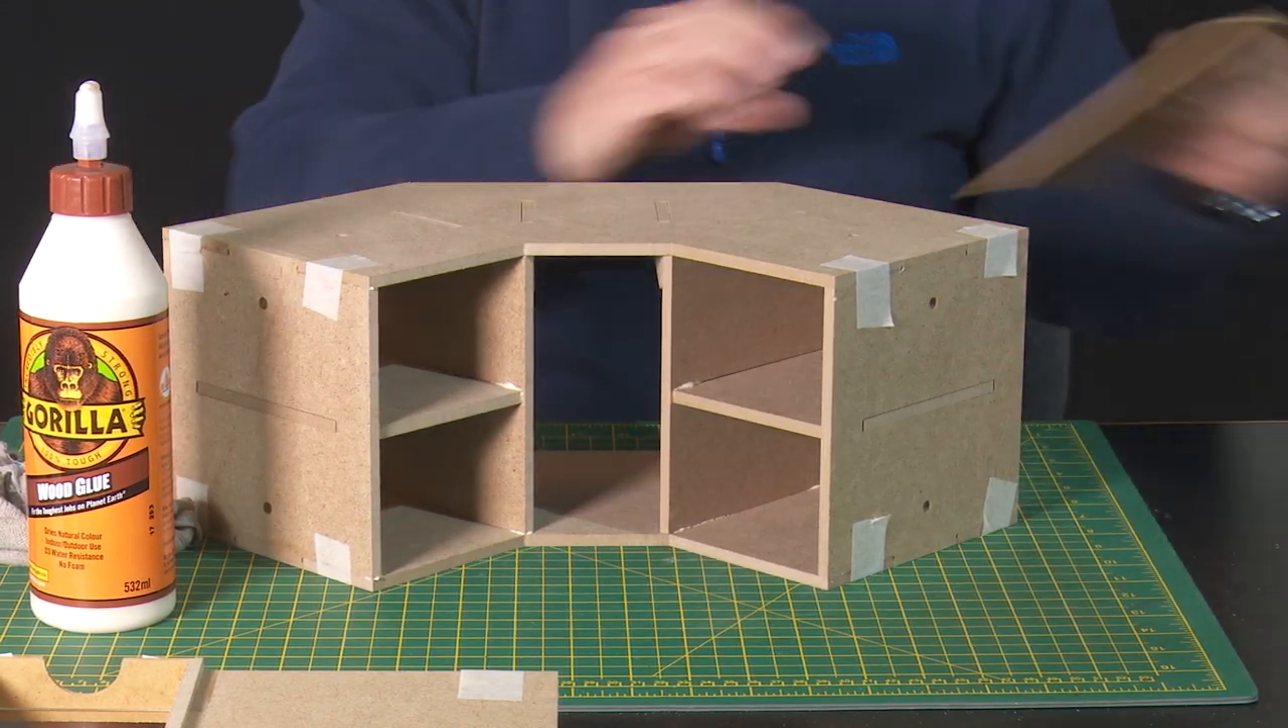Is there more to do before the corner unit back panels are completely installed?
Yes.